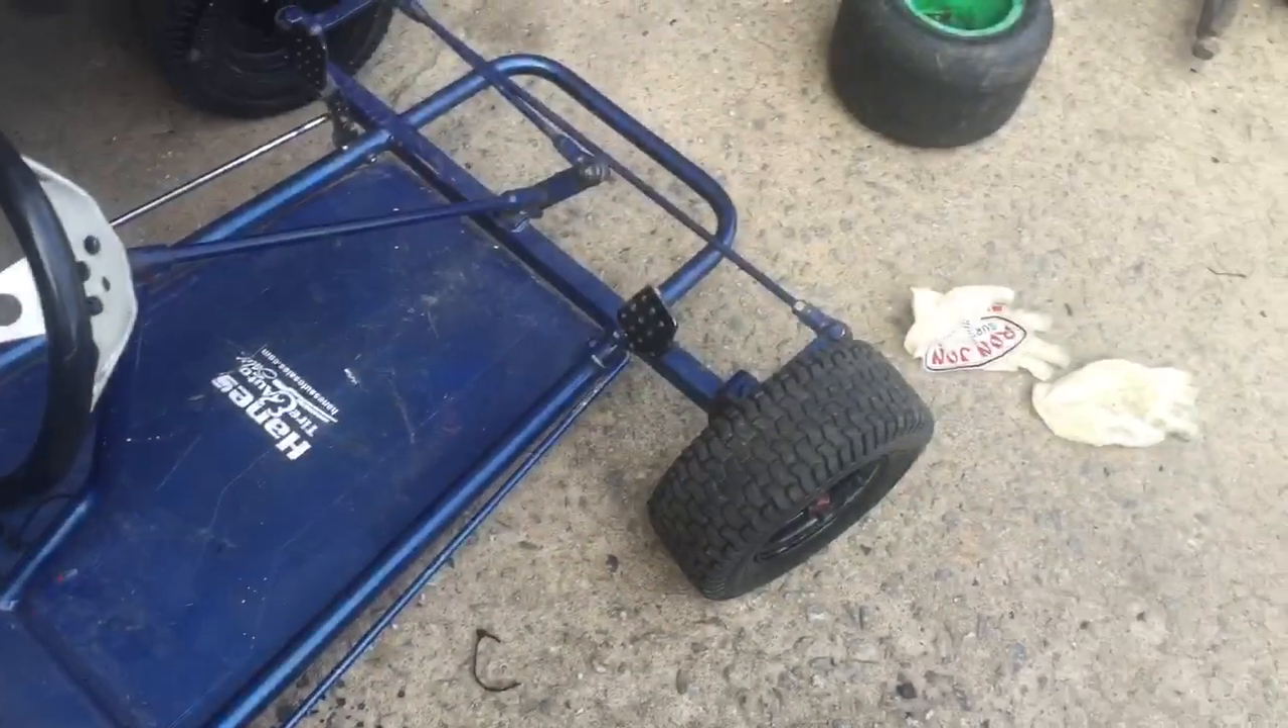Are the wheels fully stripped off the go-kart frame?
No.